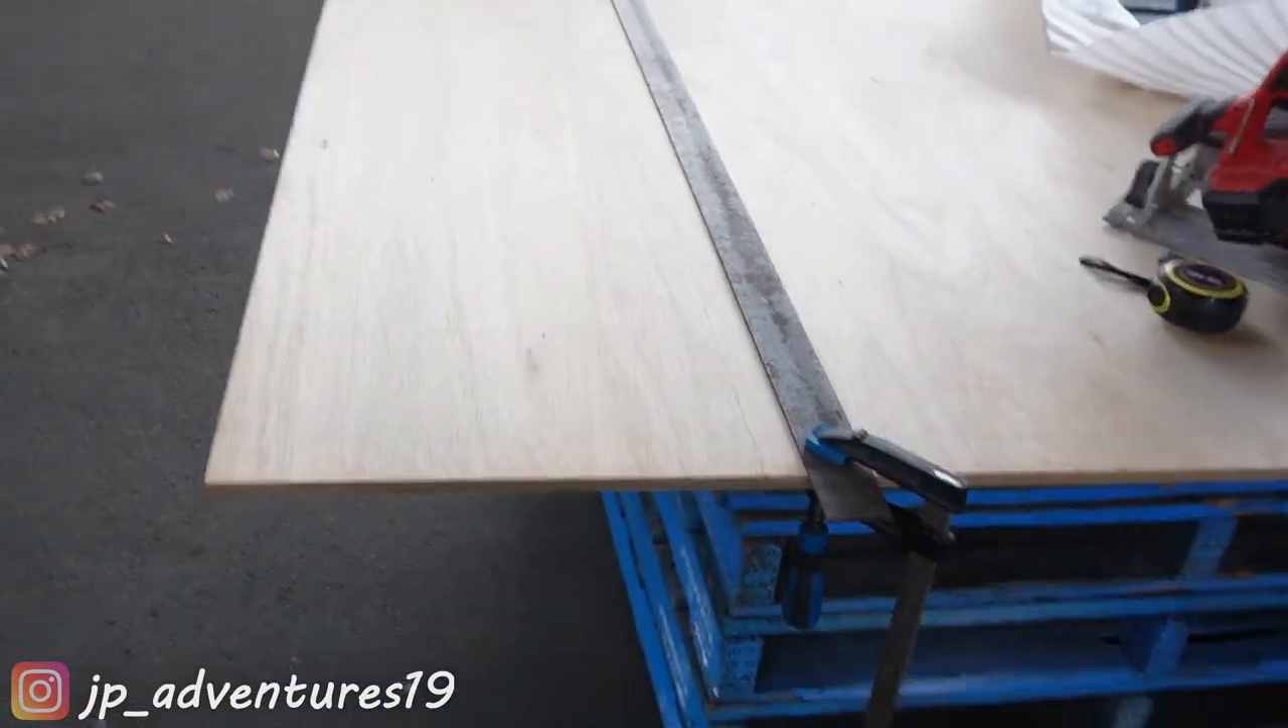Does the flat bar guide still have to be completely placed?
No.